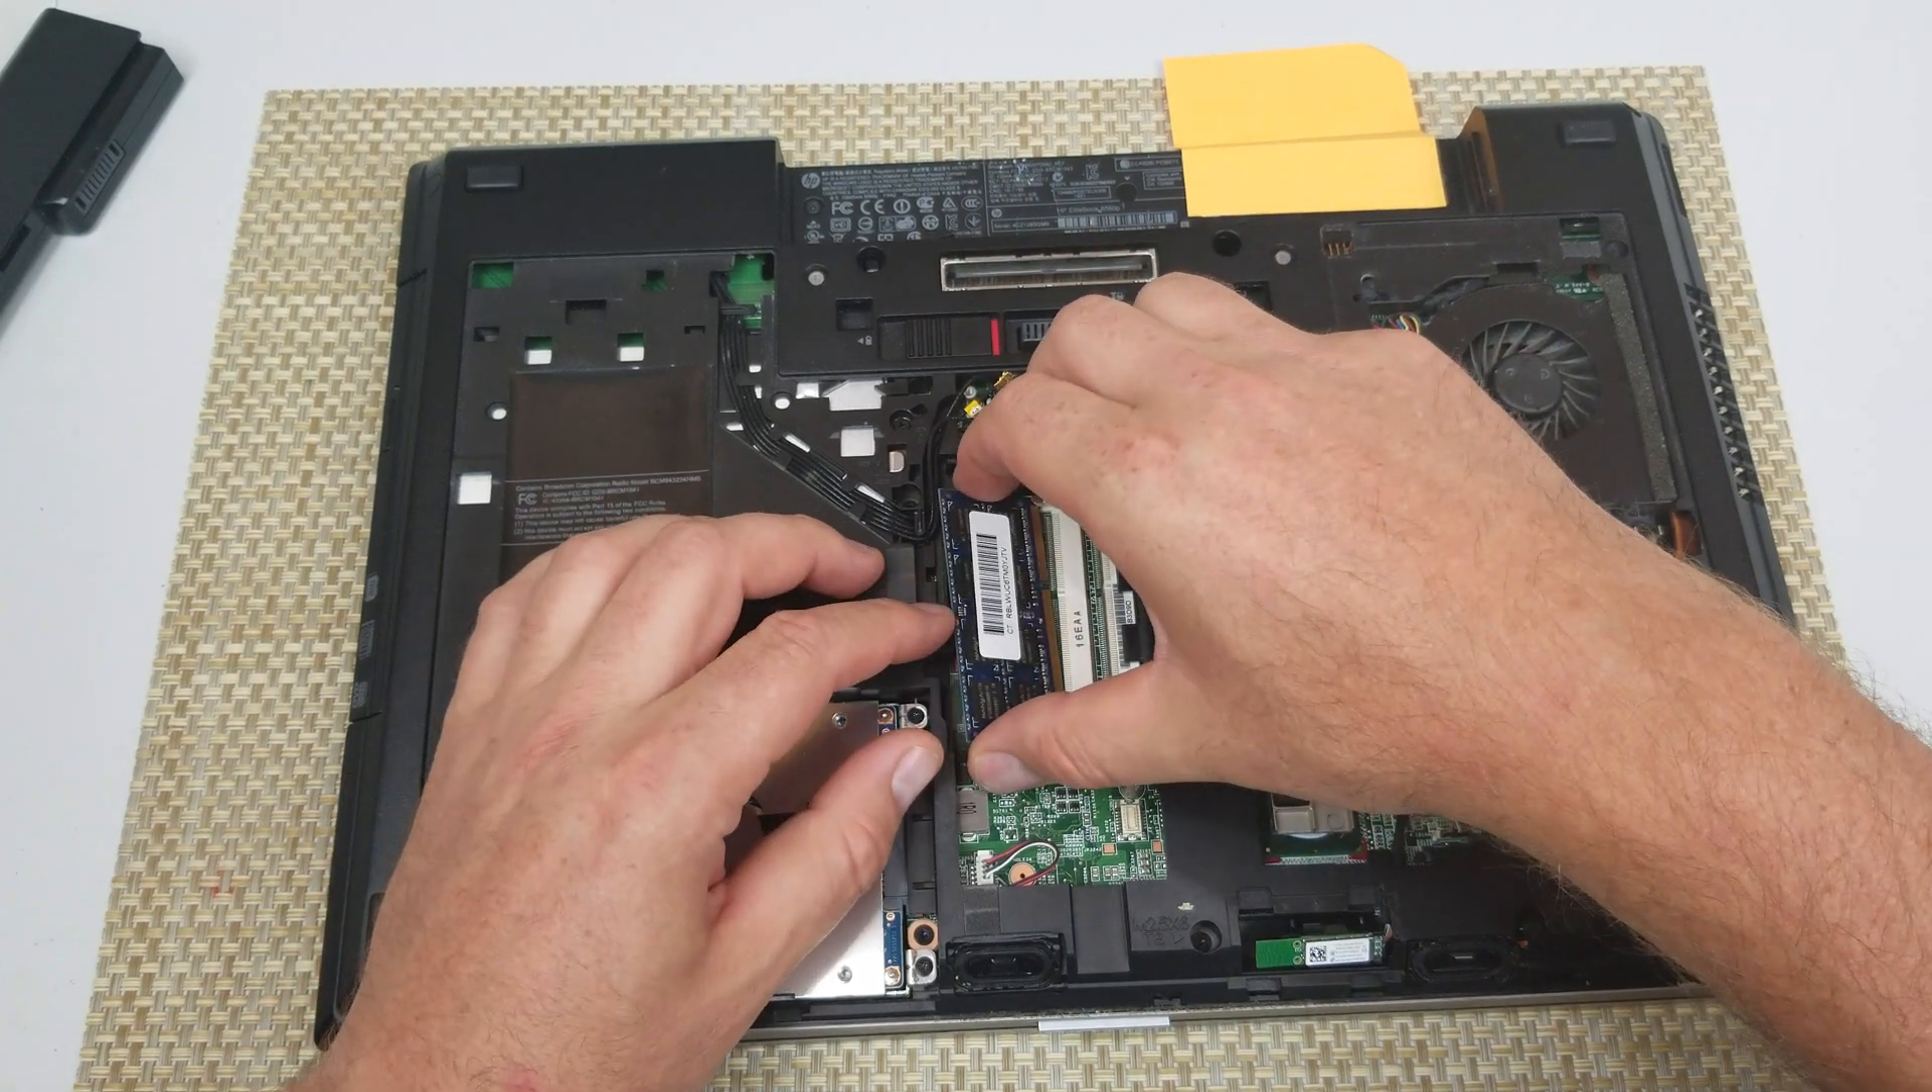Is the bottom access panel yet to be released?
No.